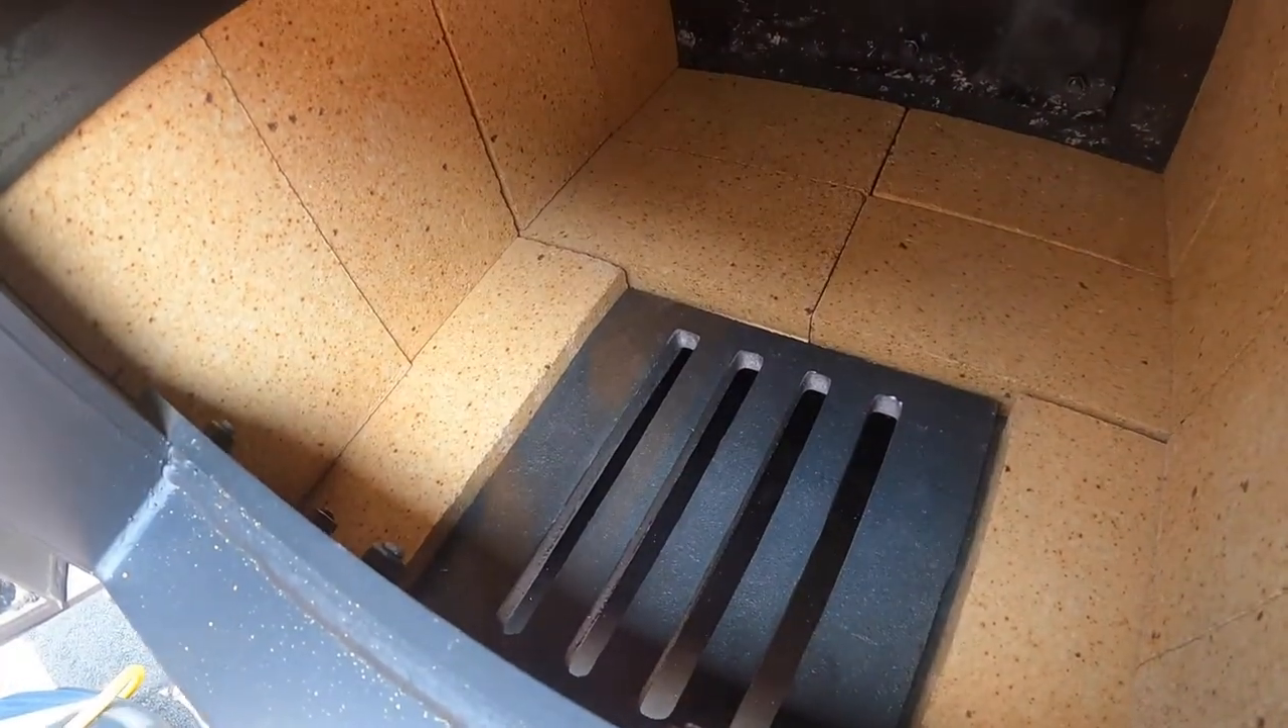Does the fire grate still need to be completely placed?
No.